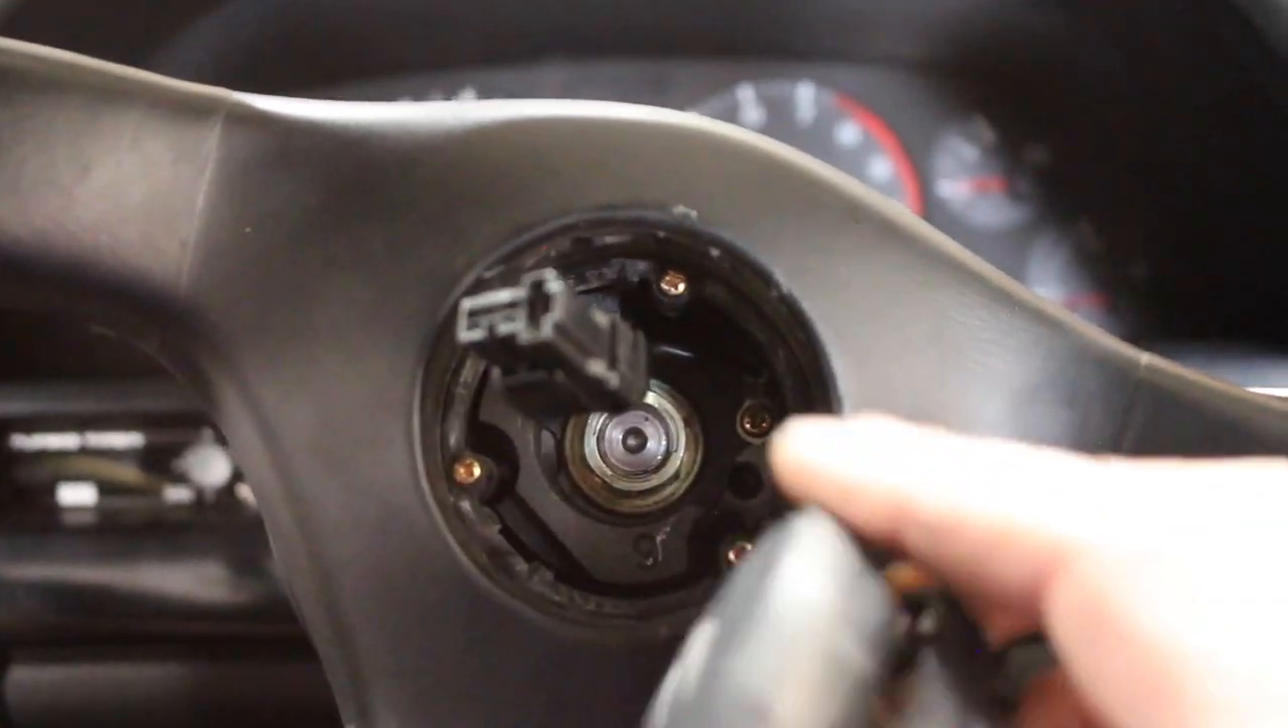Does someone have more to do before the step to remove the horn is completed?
No.